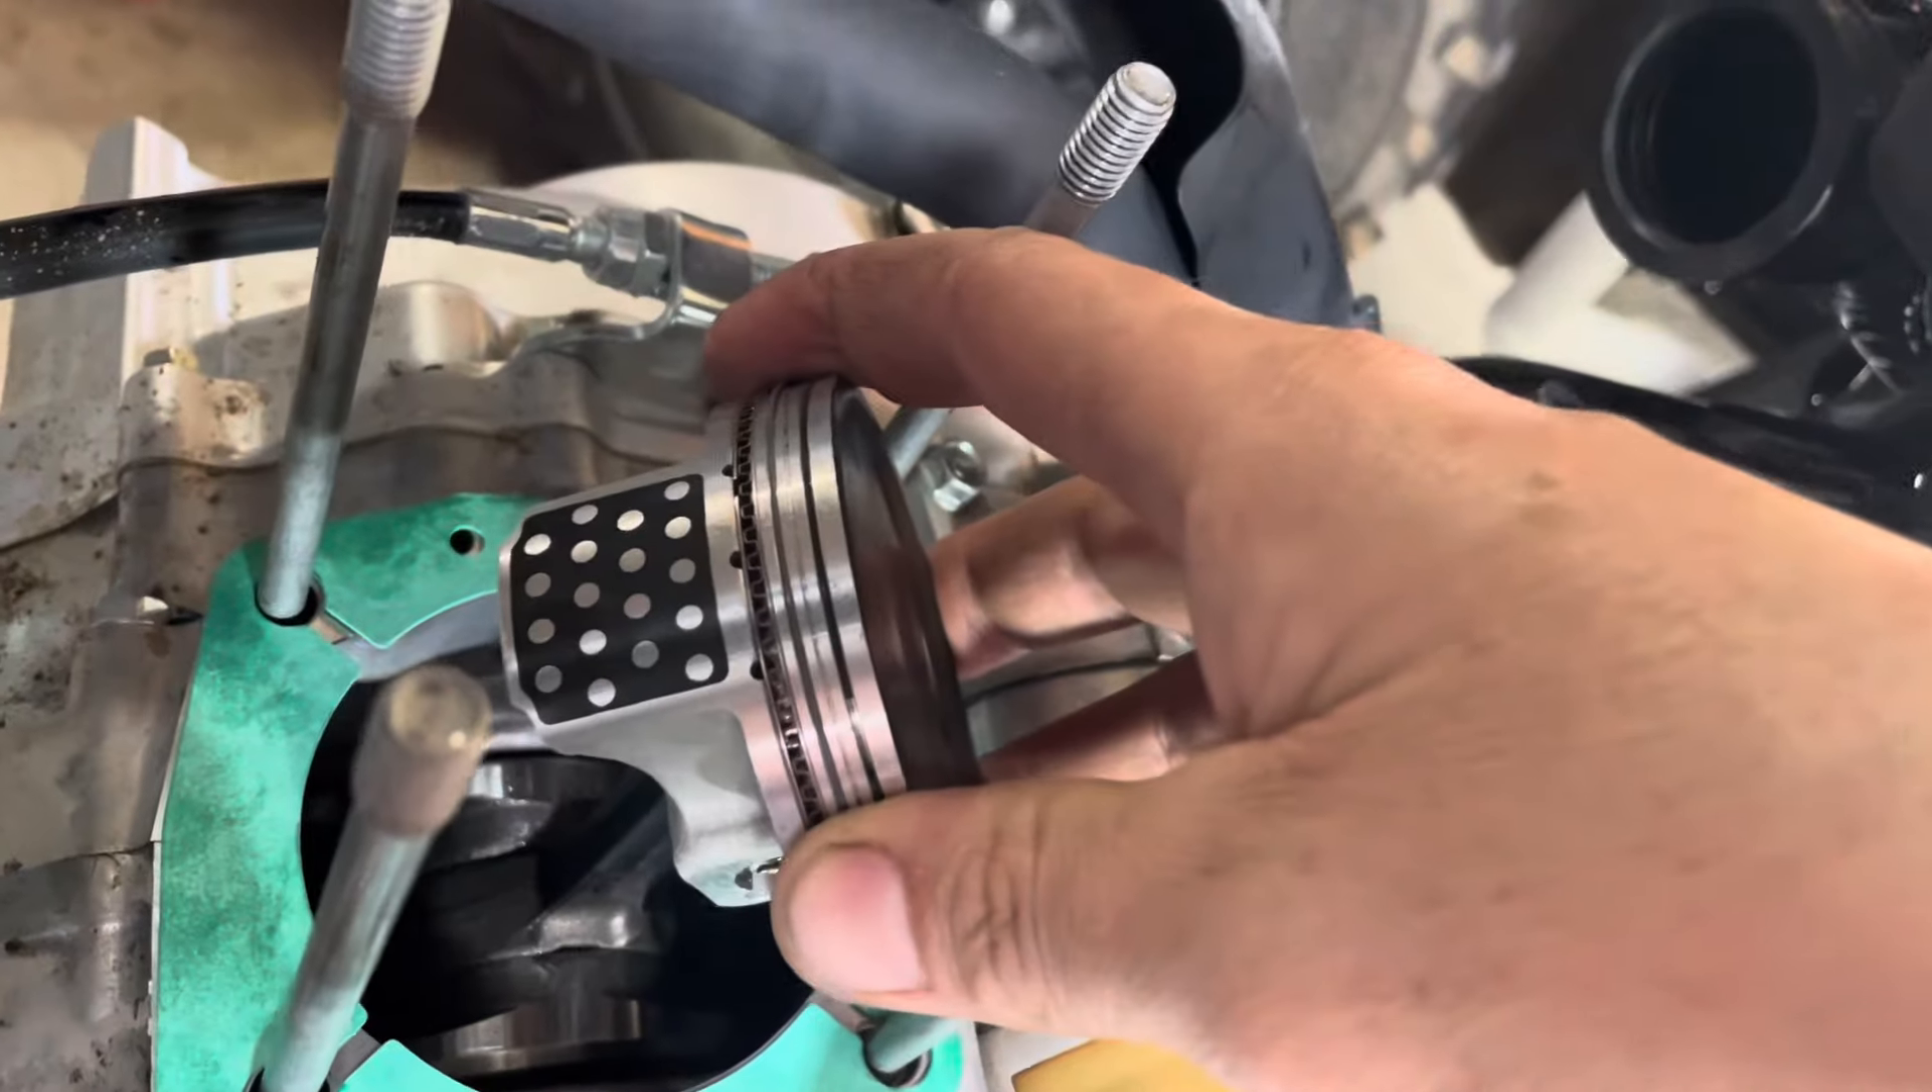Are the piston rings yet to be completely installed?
No.